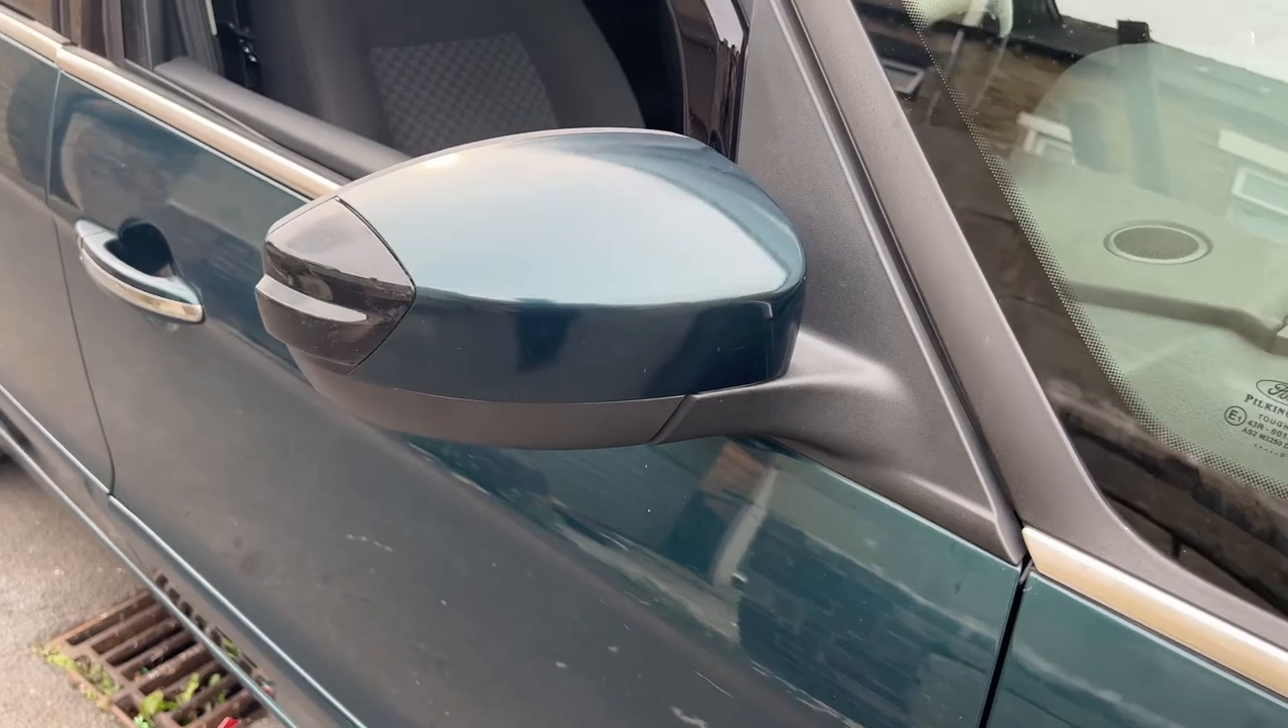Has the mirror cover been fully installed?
Yes.